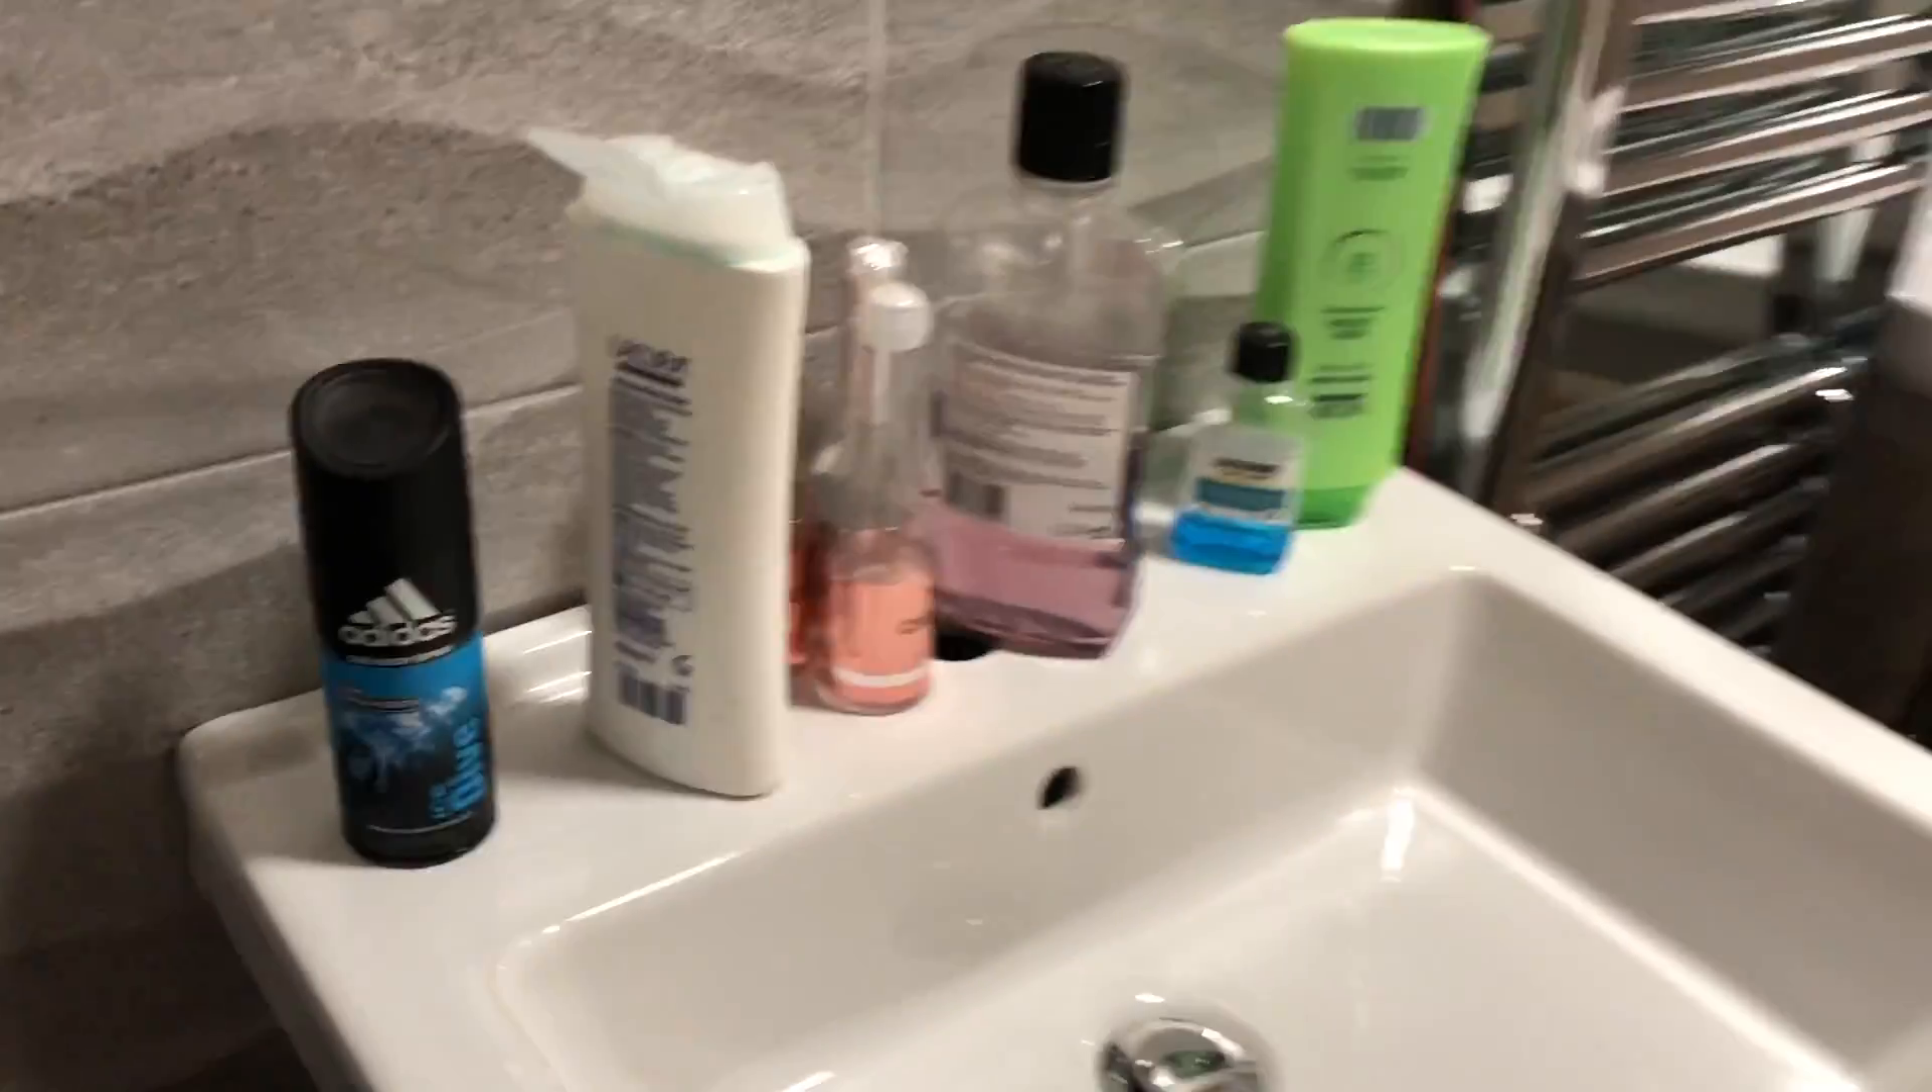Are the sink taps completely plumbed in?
No.